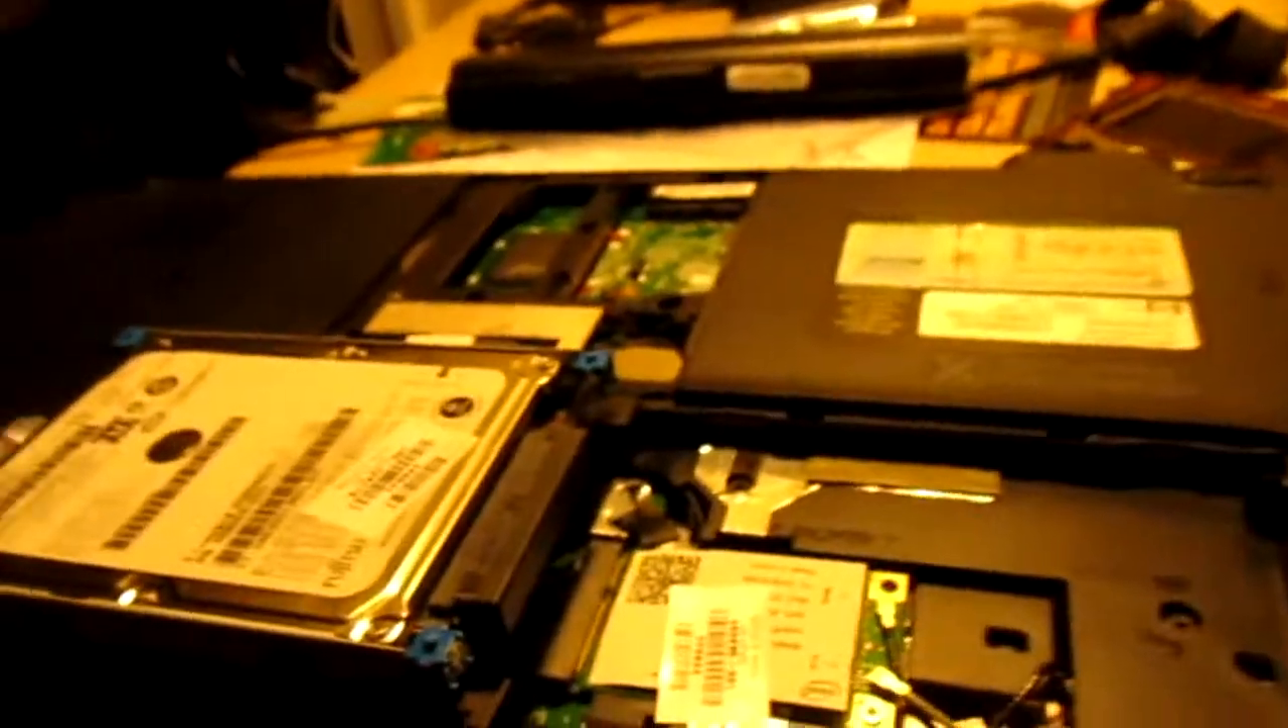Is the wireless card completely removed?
No.